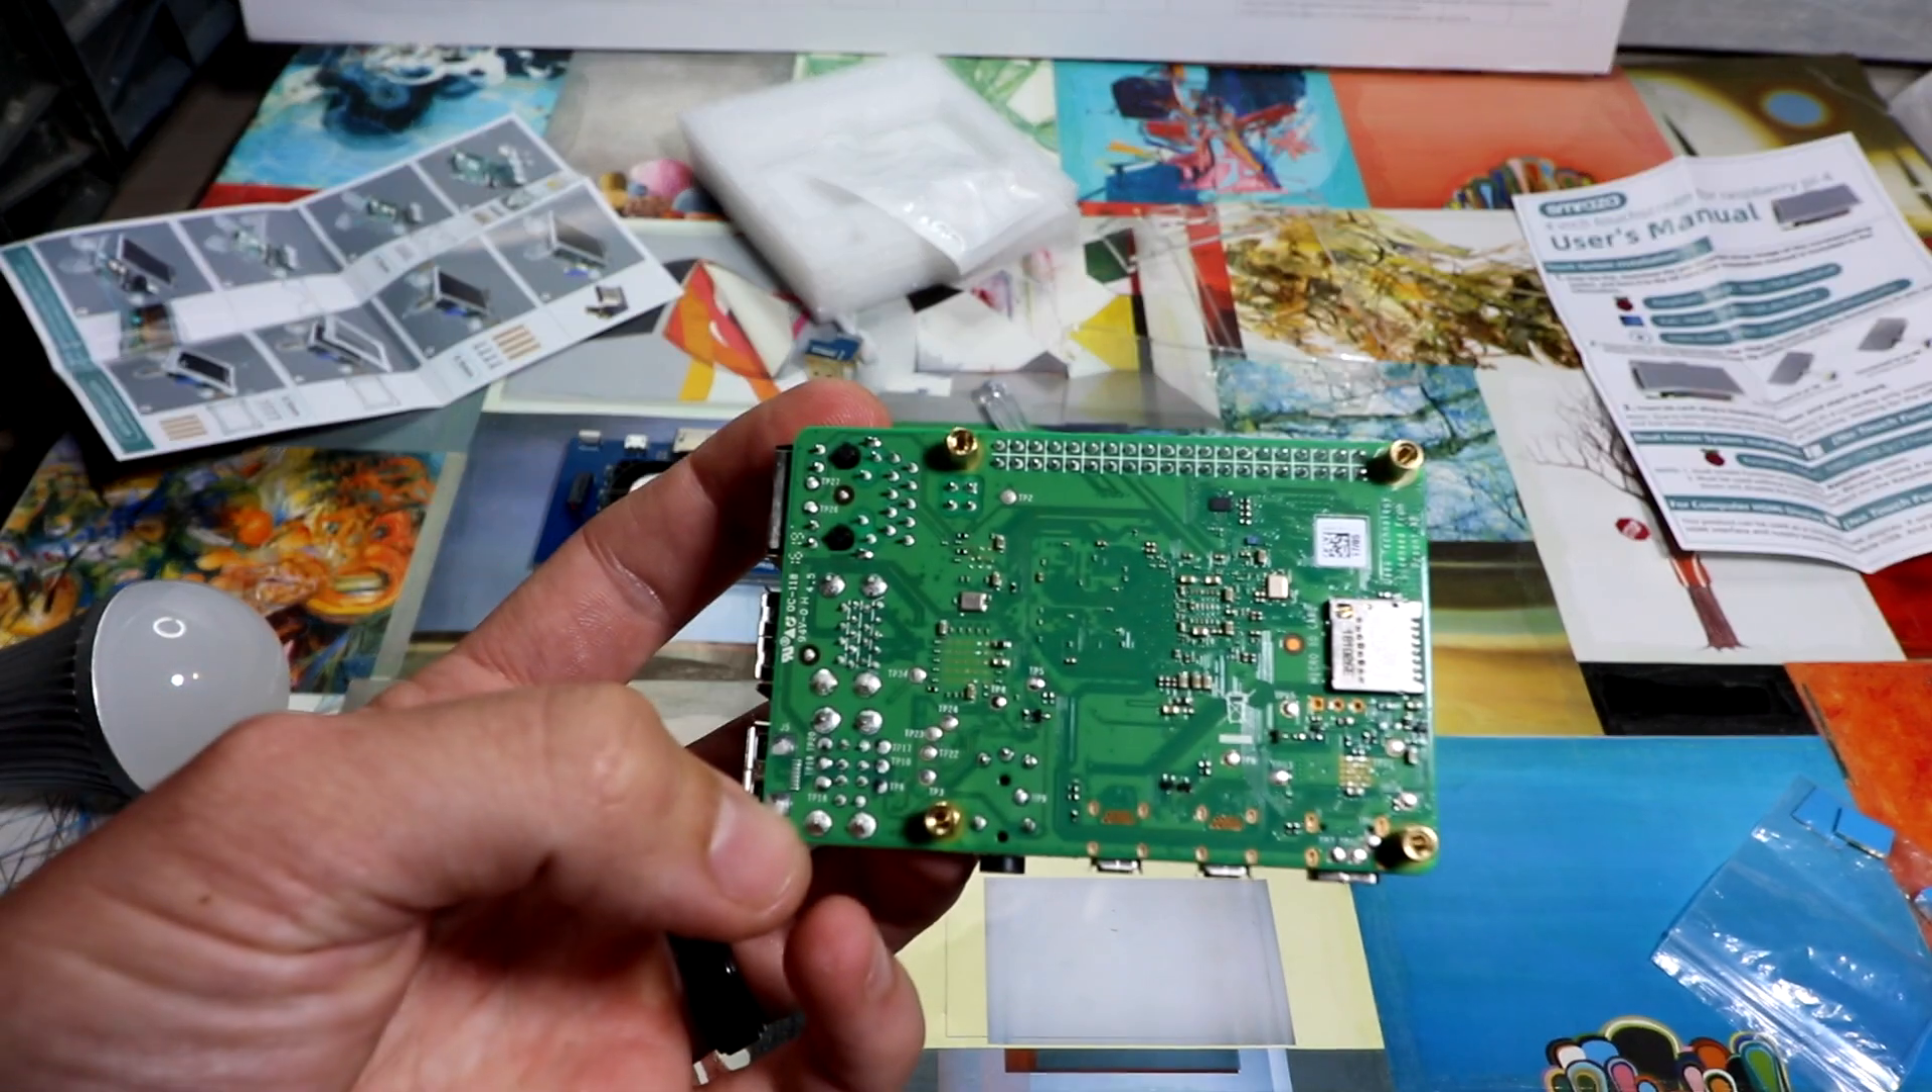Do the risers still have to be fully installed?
No.